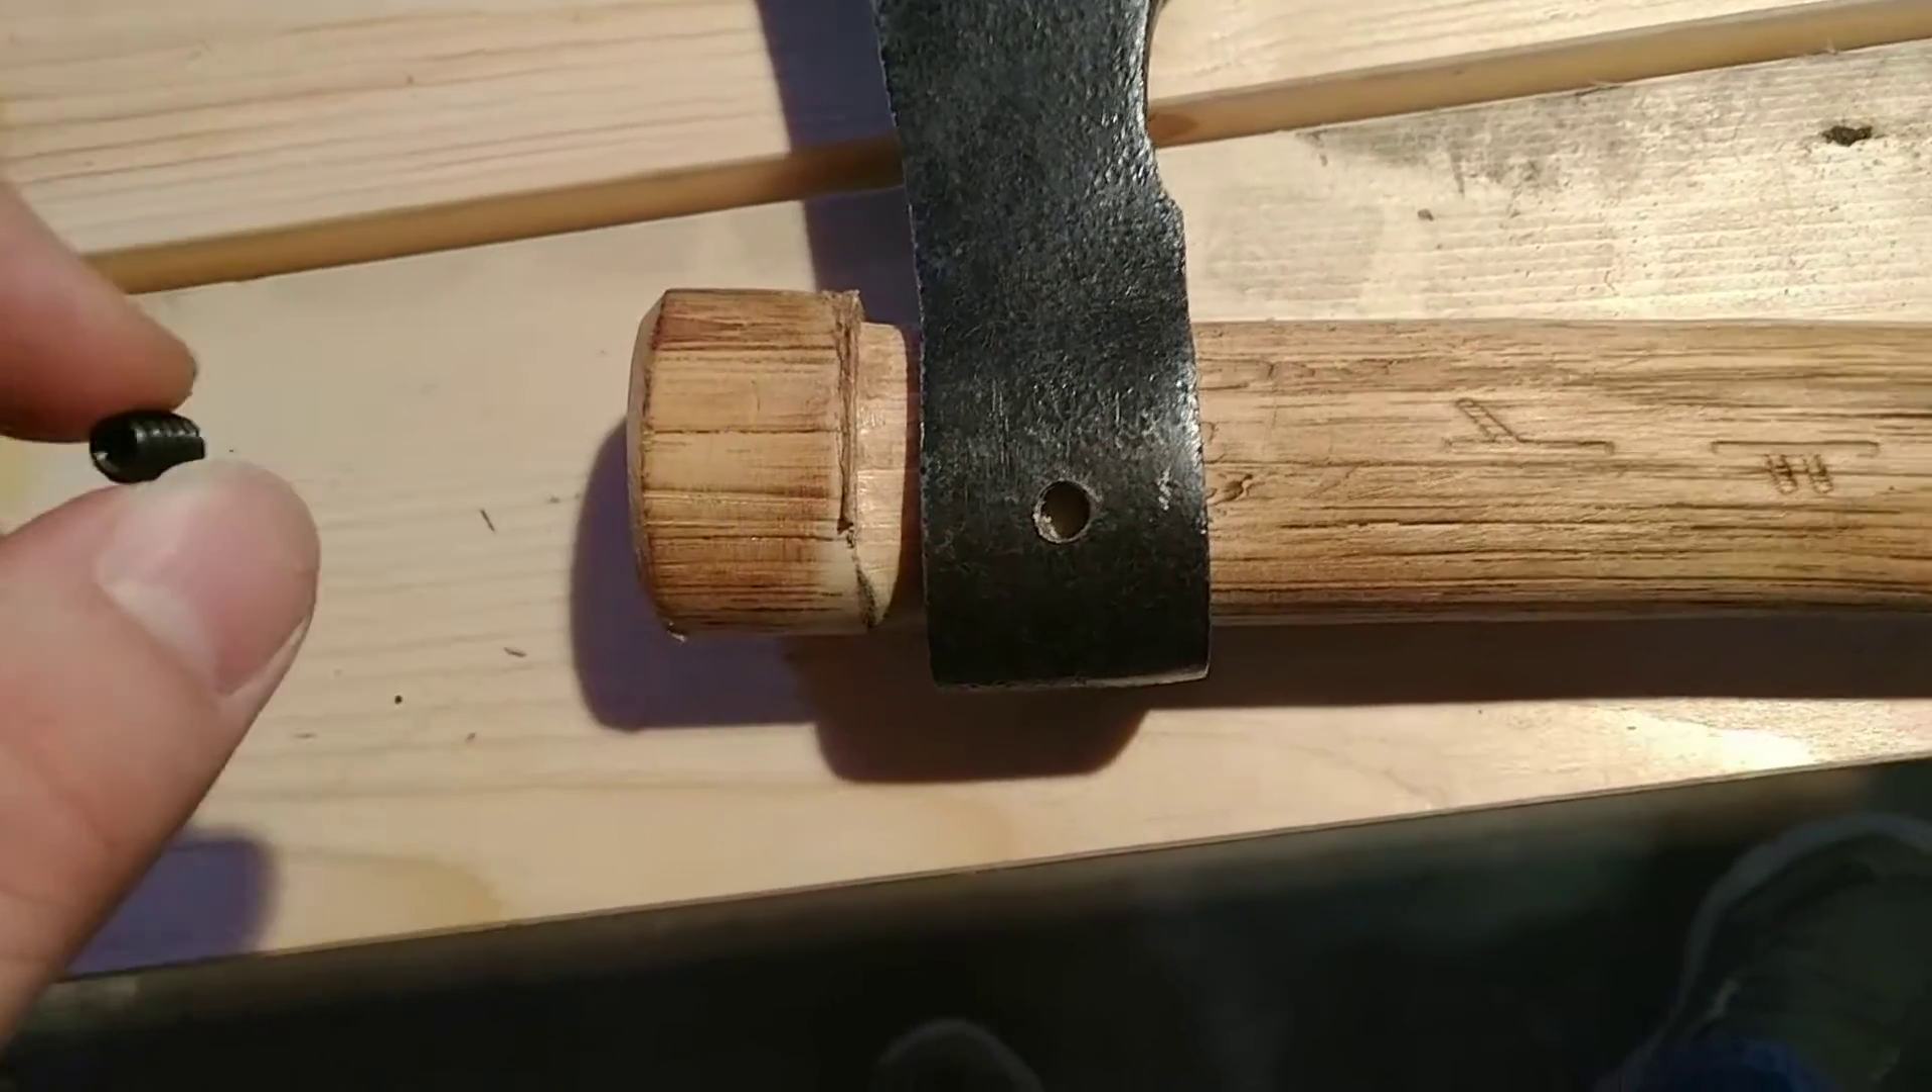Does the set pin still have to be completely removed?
No.